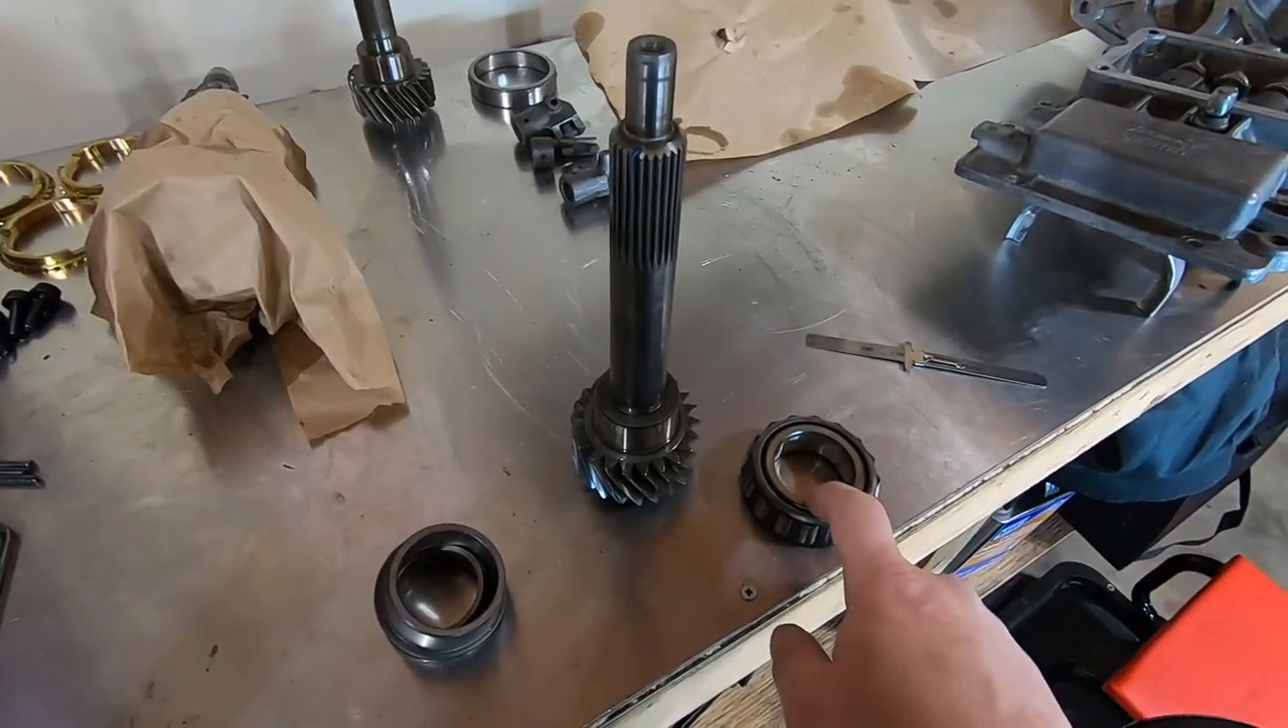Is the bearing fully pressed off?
Yes.